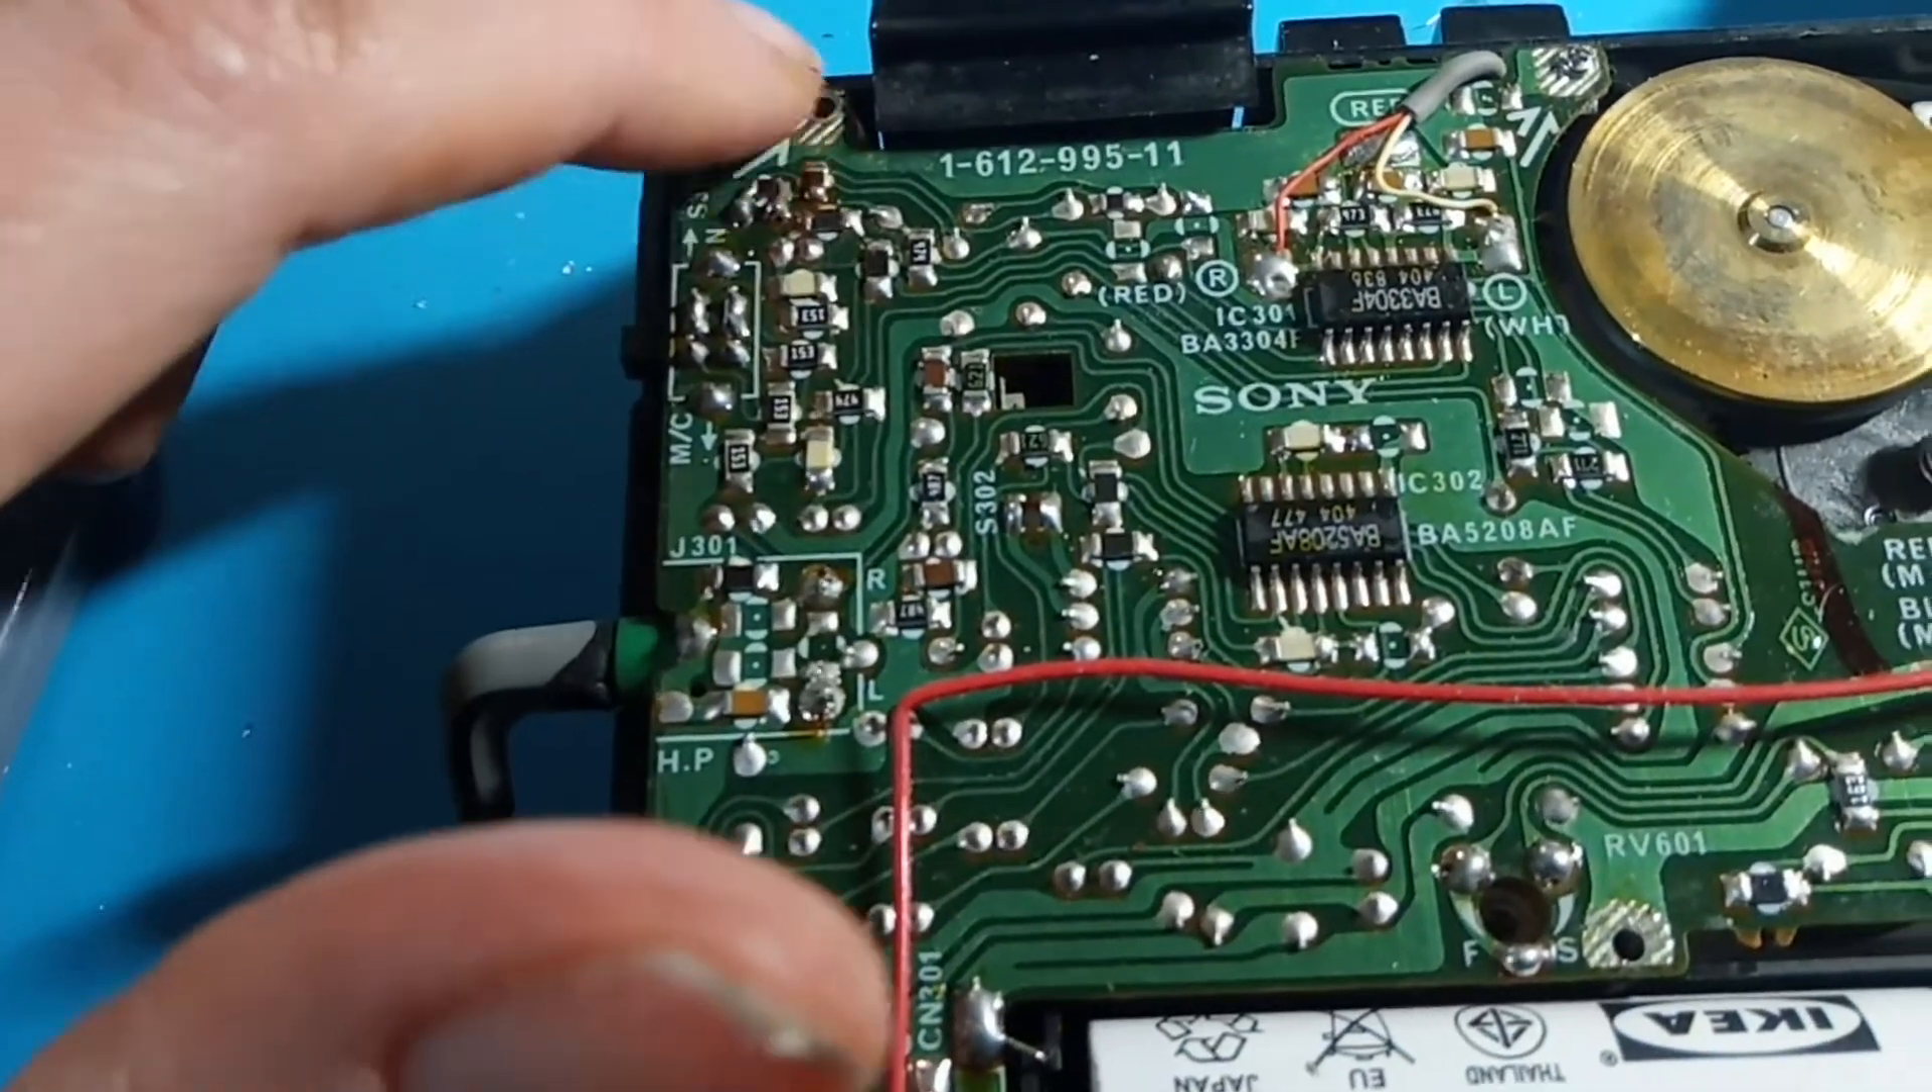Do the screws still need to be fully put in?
Yes.